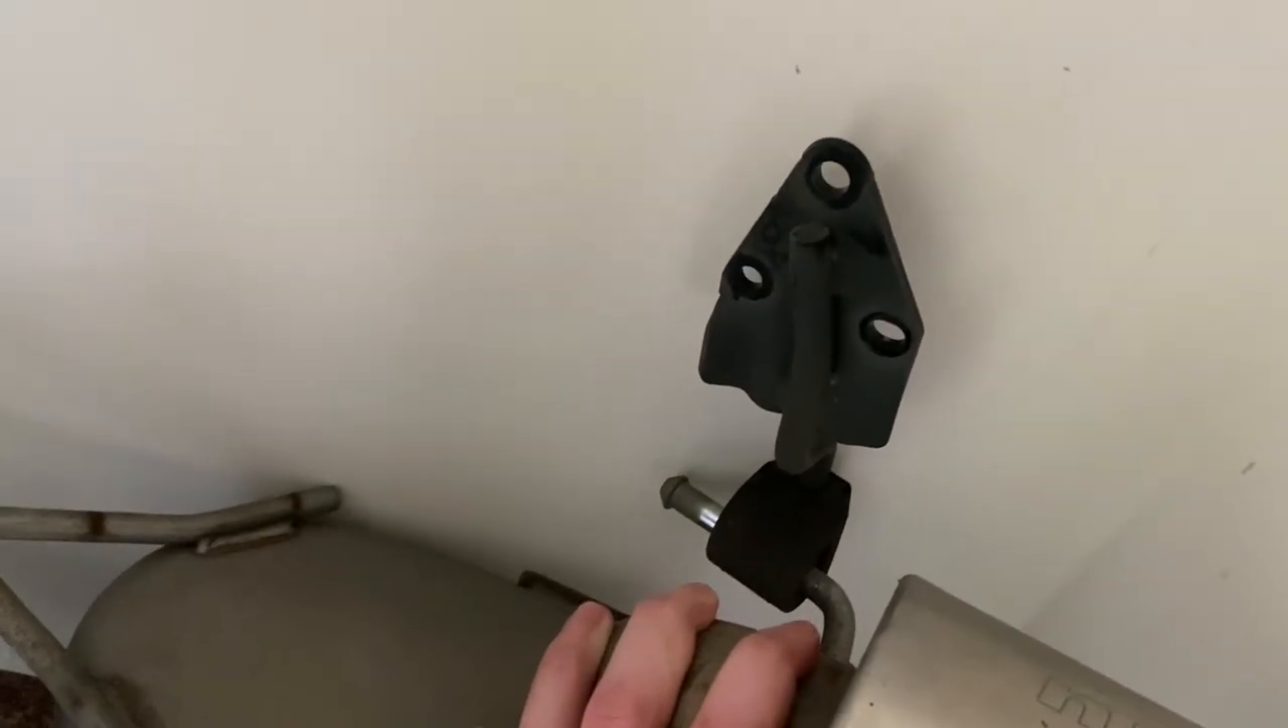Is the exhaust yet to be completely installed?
Yes.